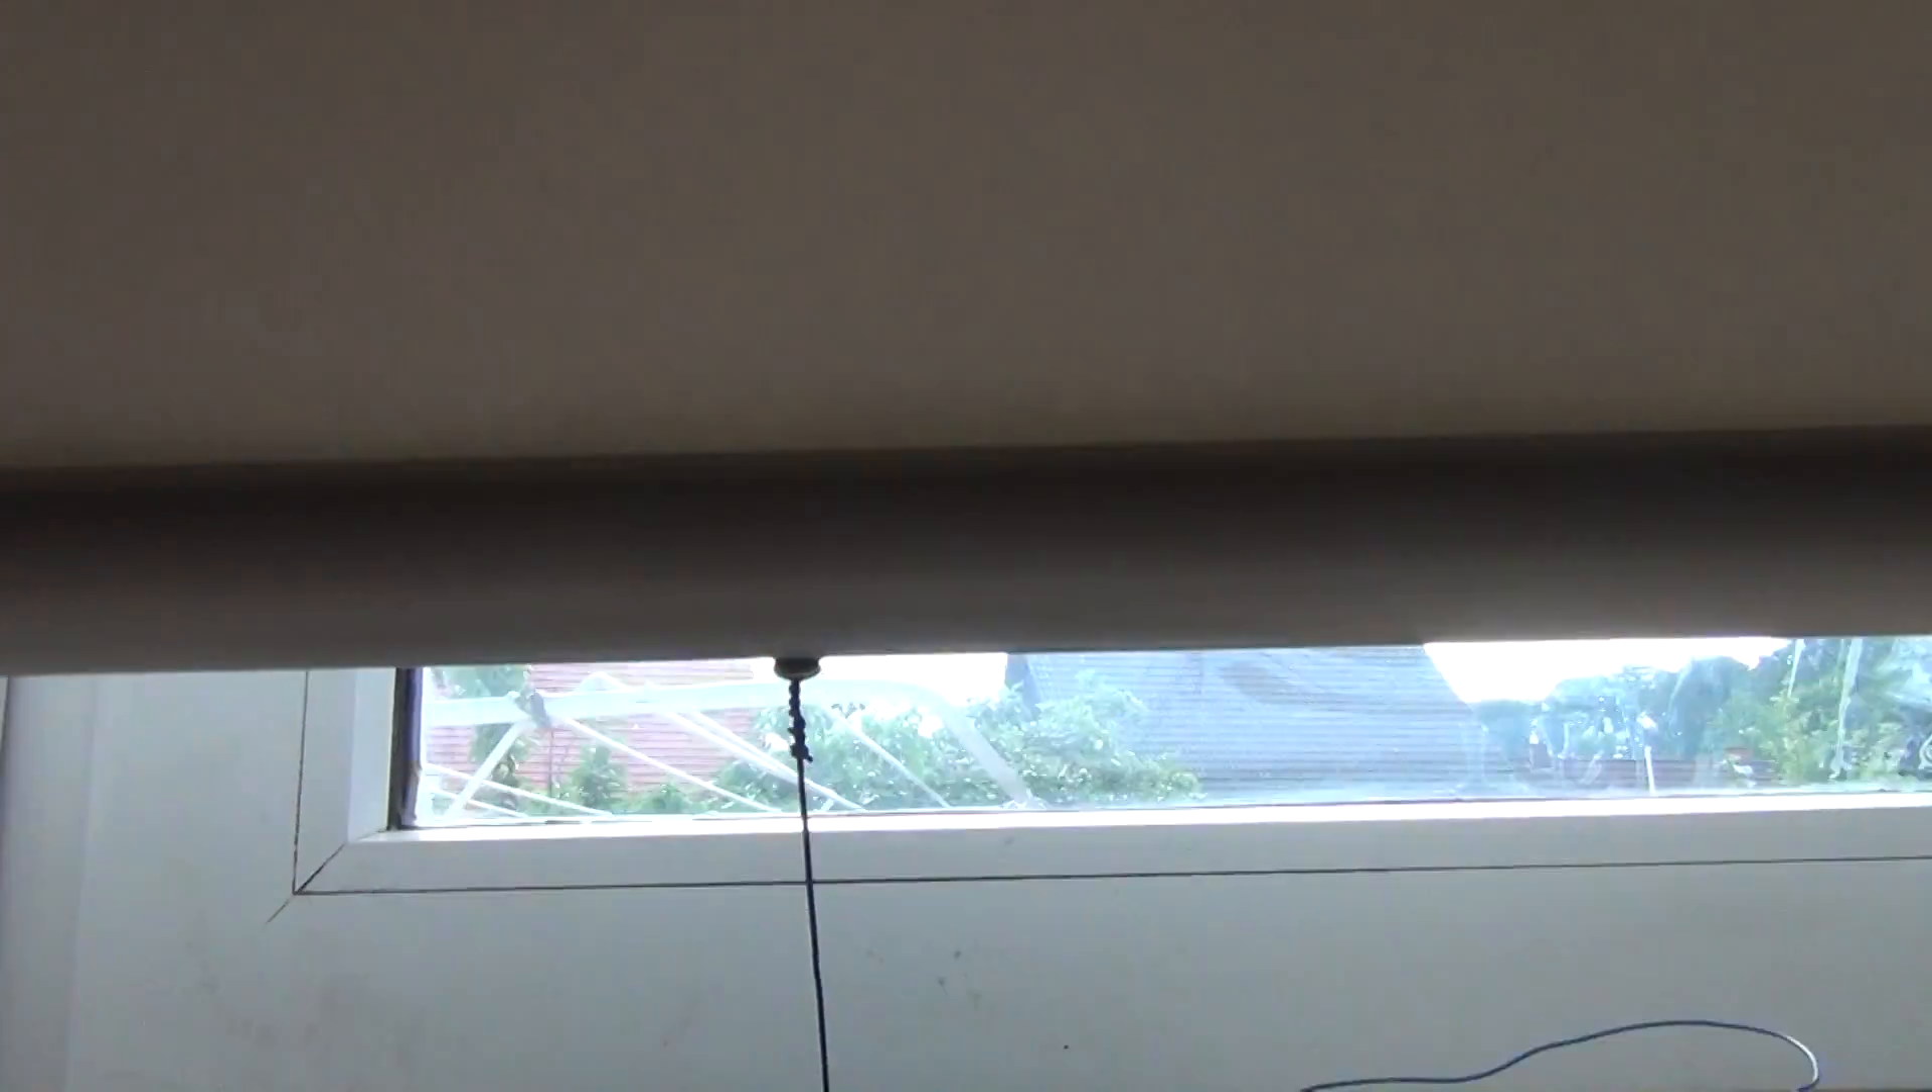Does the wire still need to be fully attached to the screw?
No.